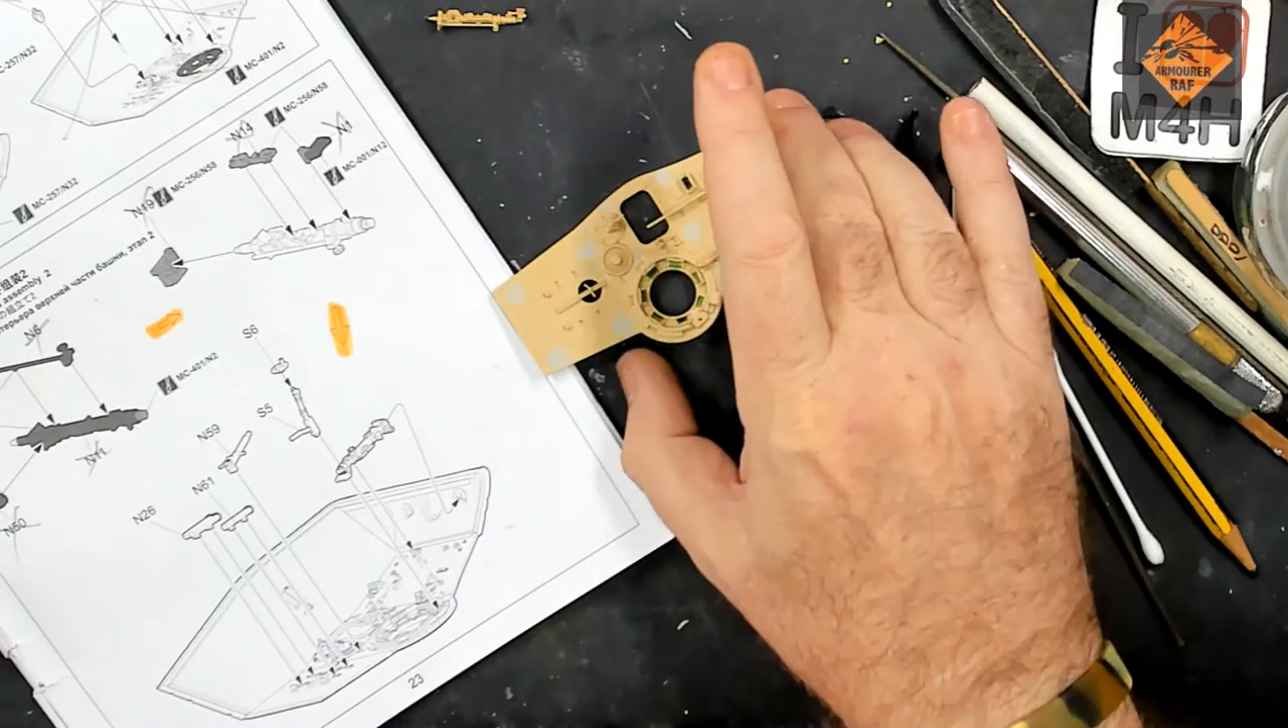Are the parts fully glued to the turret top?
No.